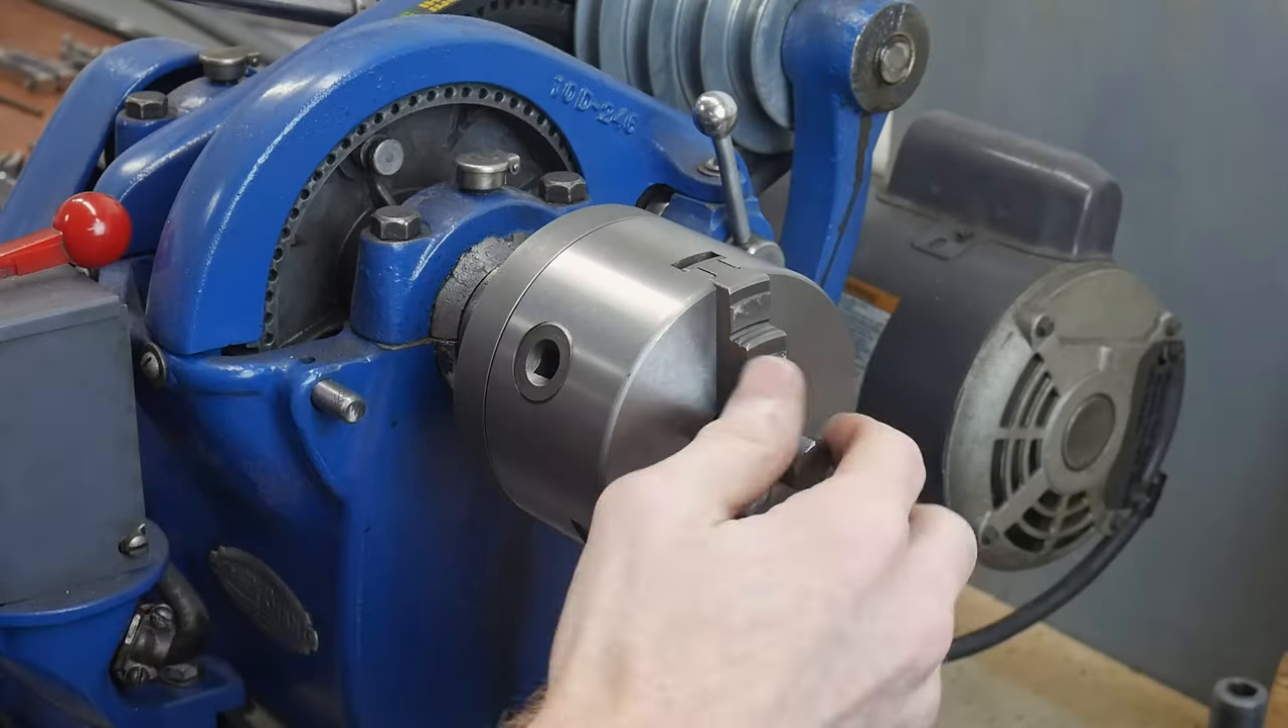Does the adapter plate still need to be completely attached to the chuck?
No.